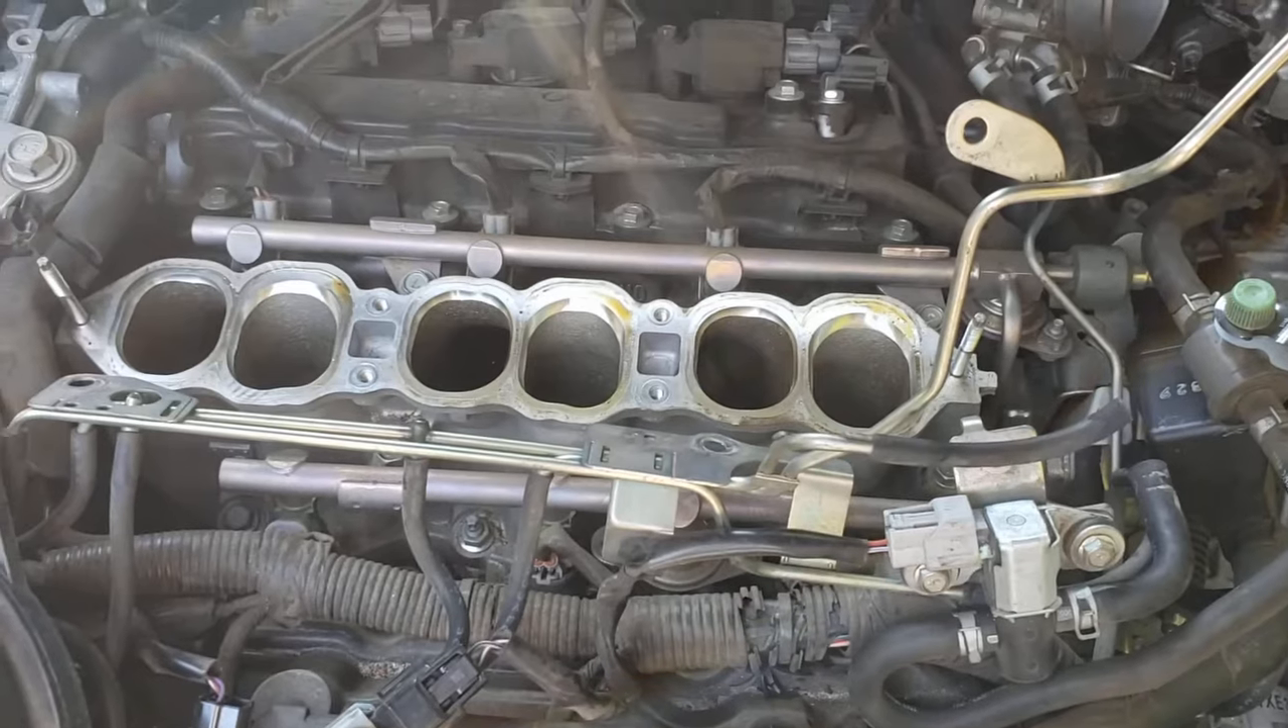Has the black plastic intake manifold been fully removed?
Yes.